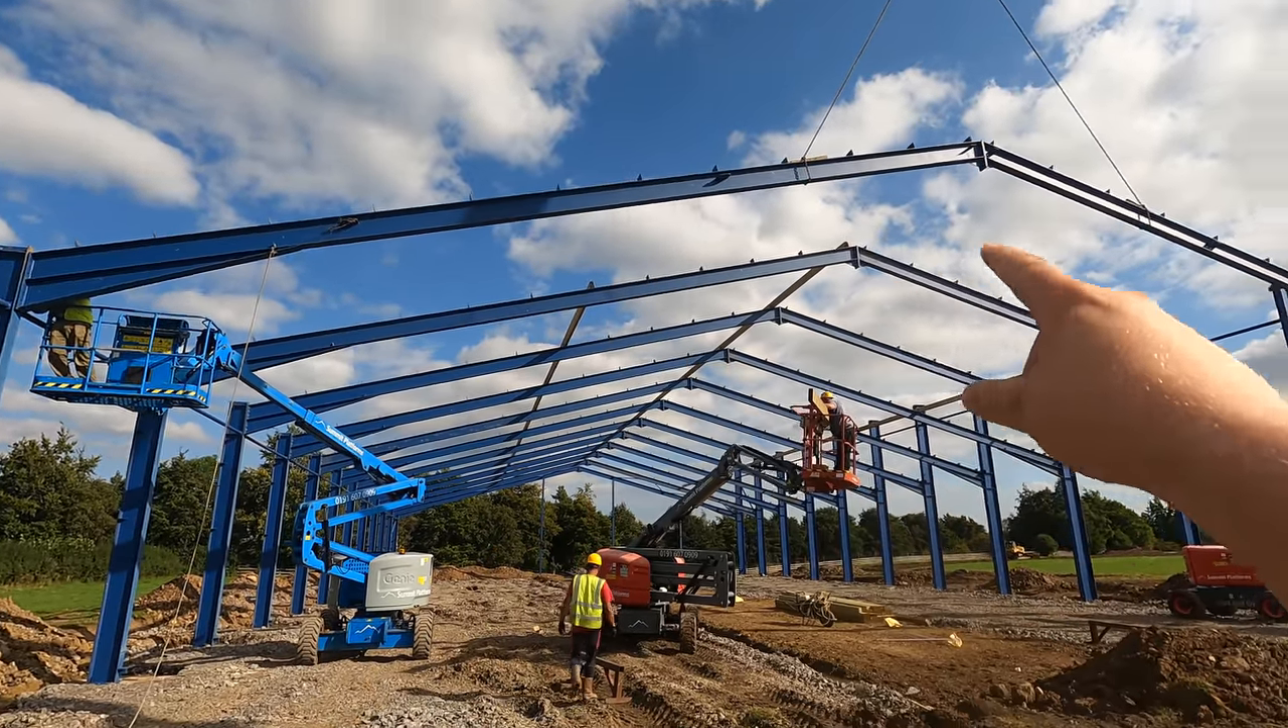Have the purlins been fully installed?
No.